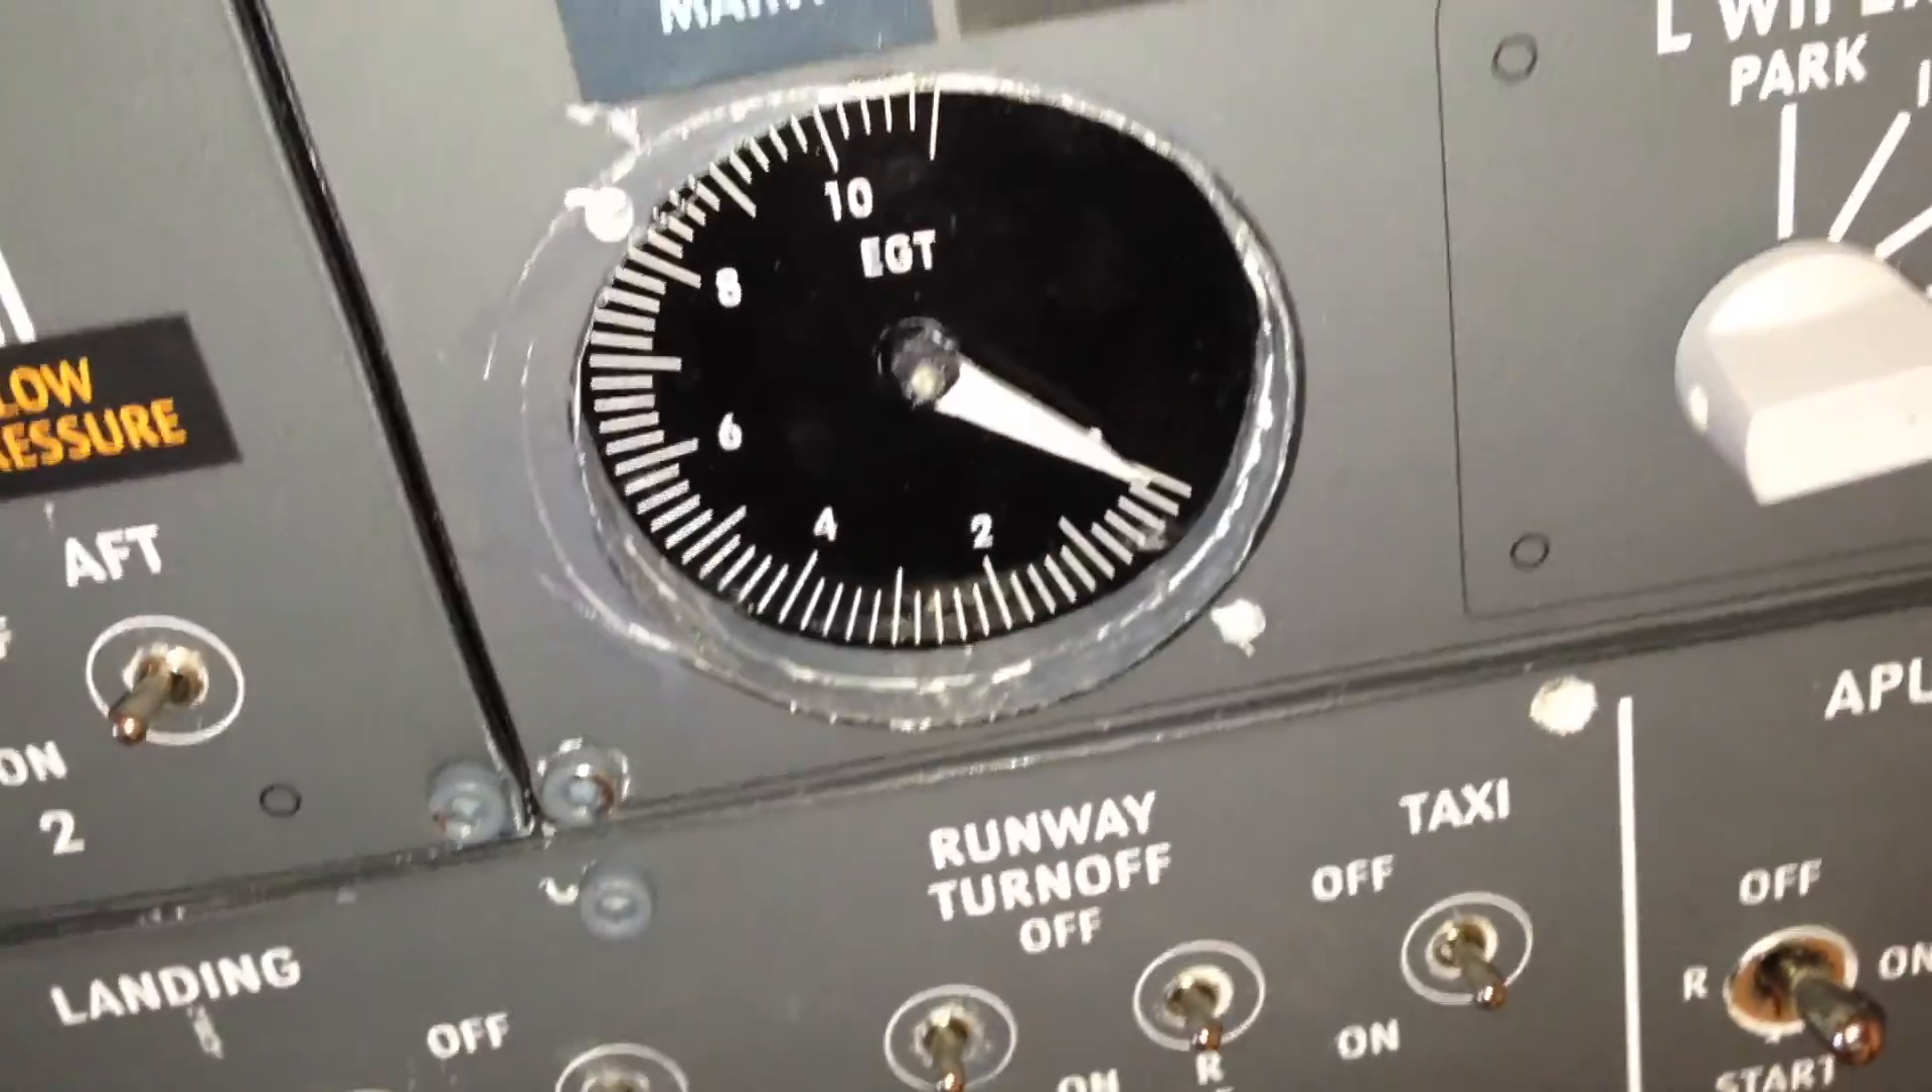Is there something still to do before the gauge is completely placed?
No.